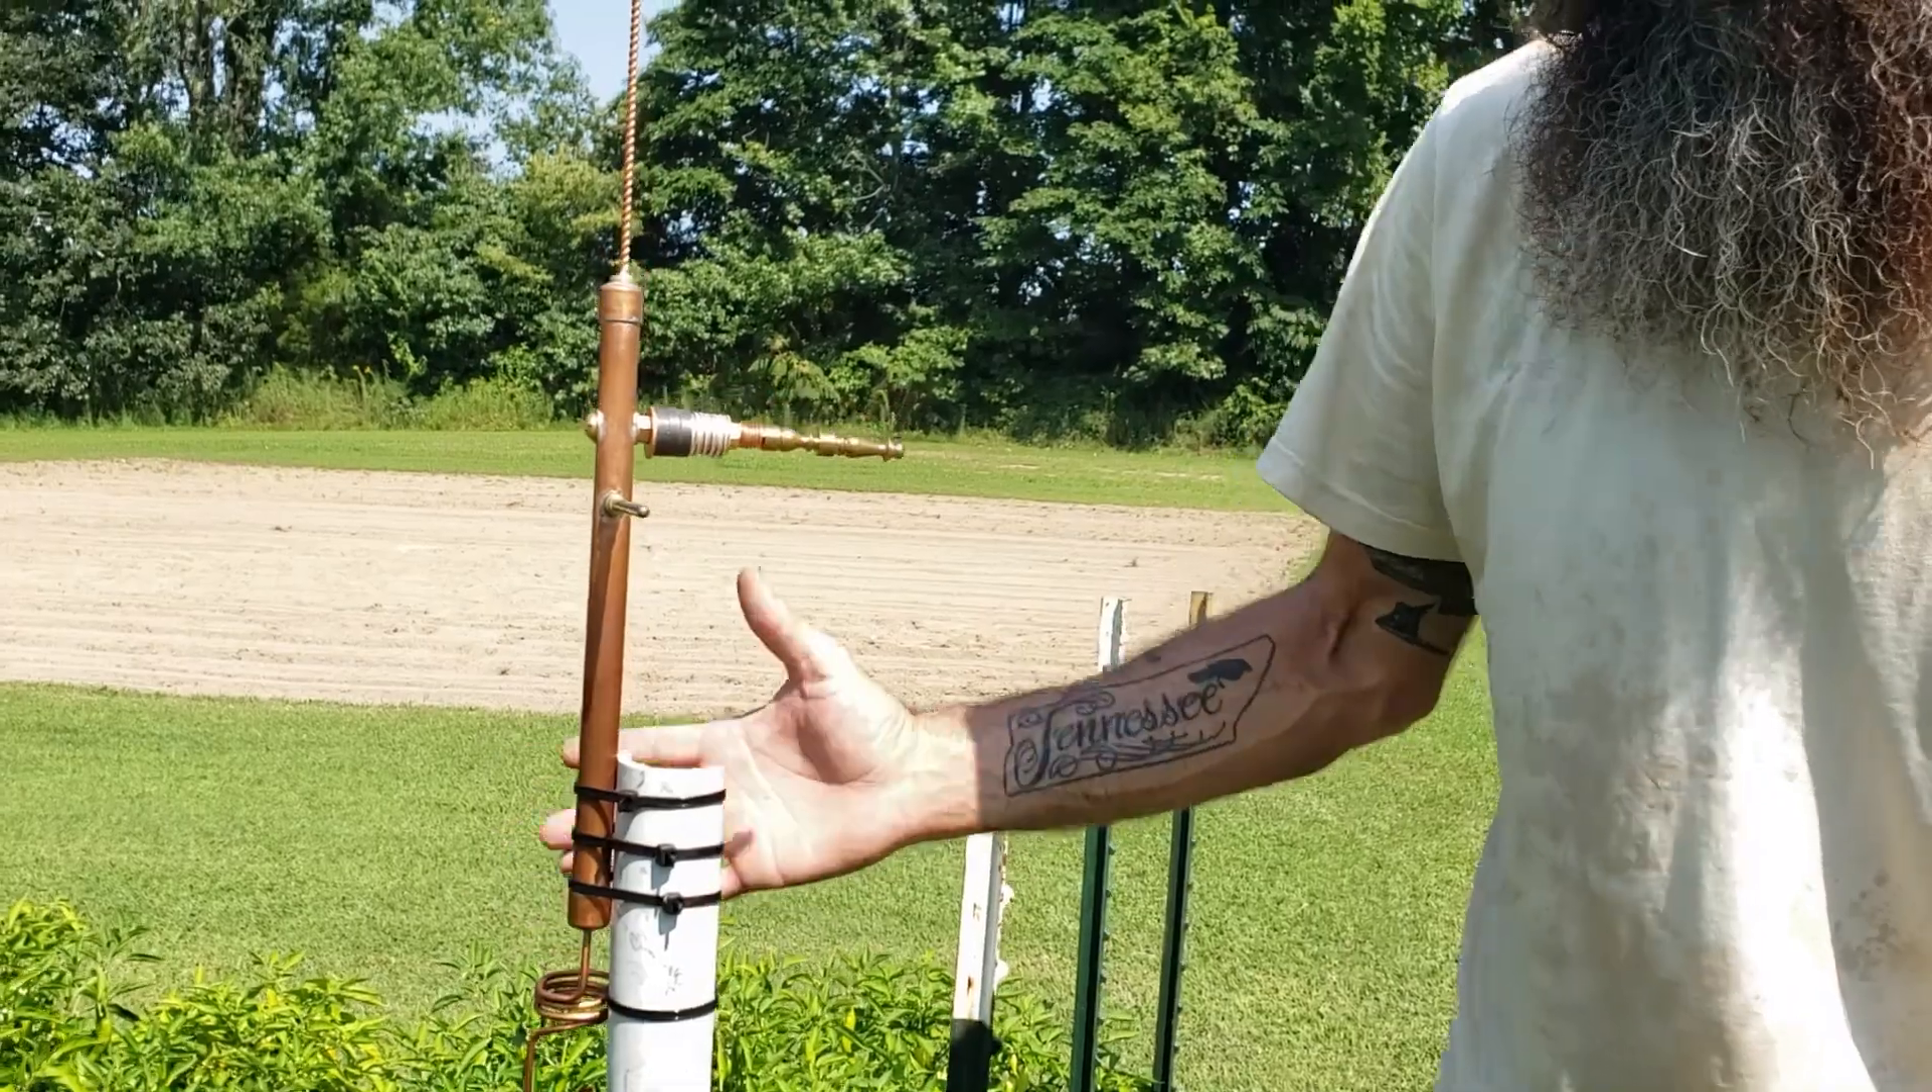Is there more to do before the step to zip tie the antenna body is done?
No.